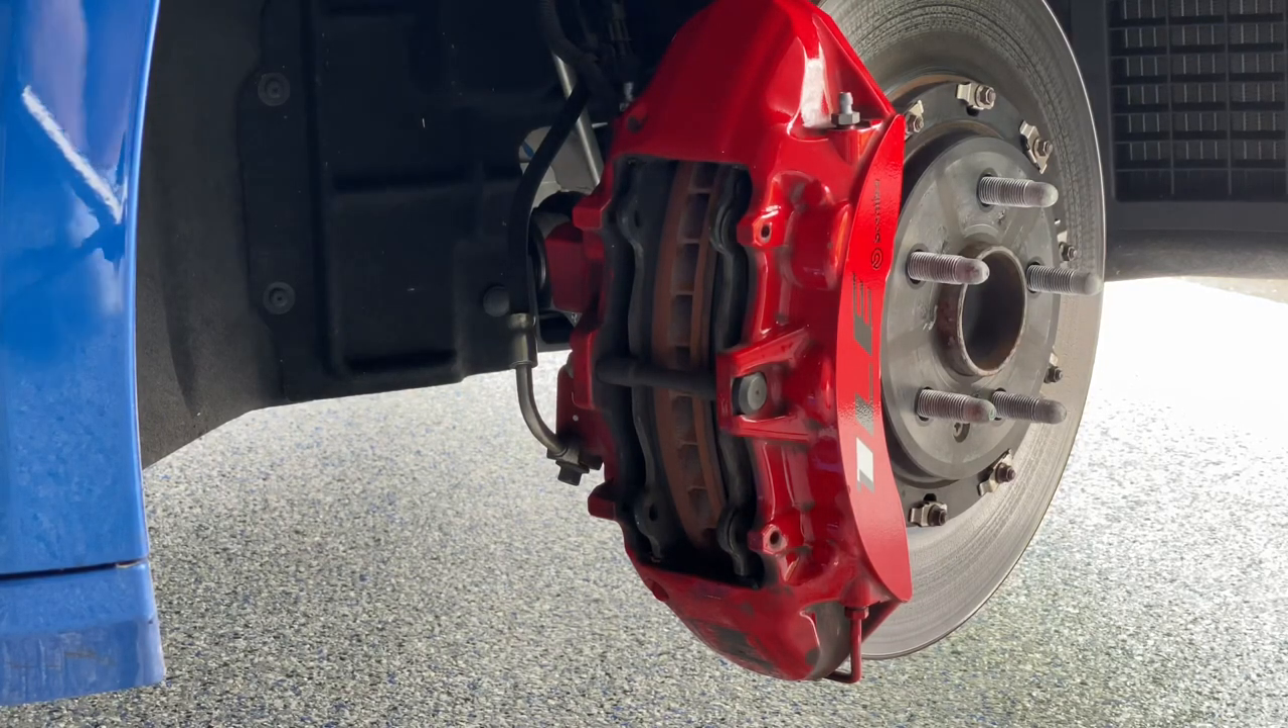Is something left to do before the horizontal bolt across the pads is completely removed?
Yes.